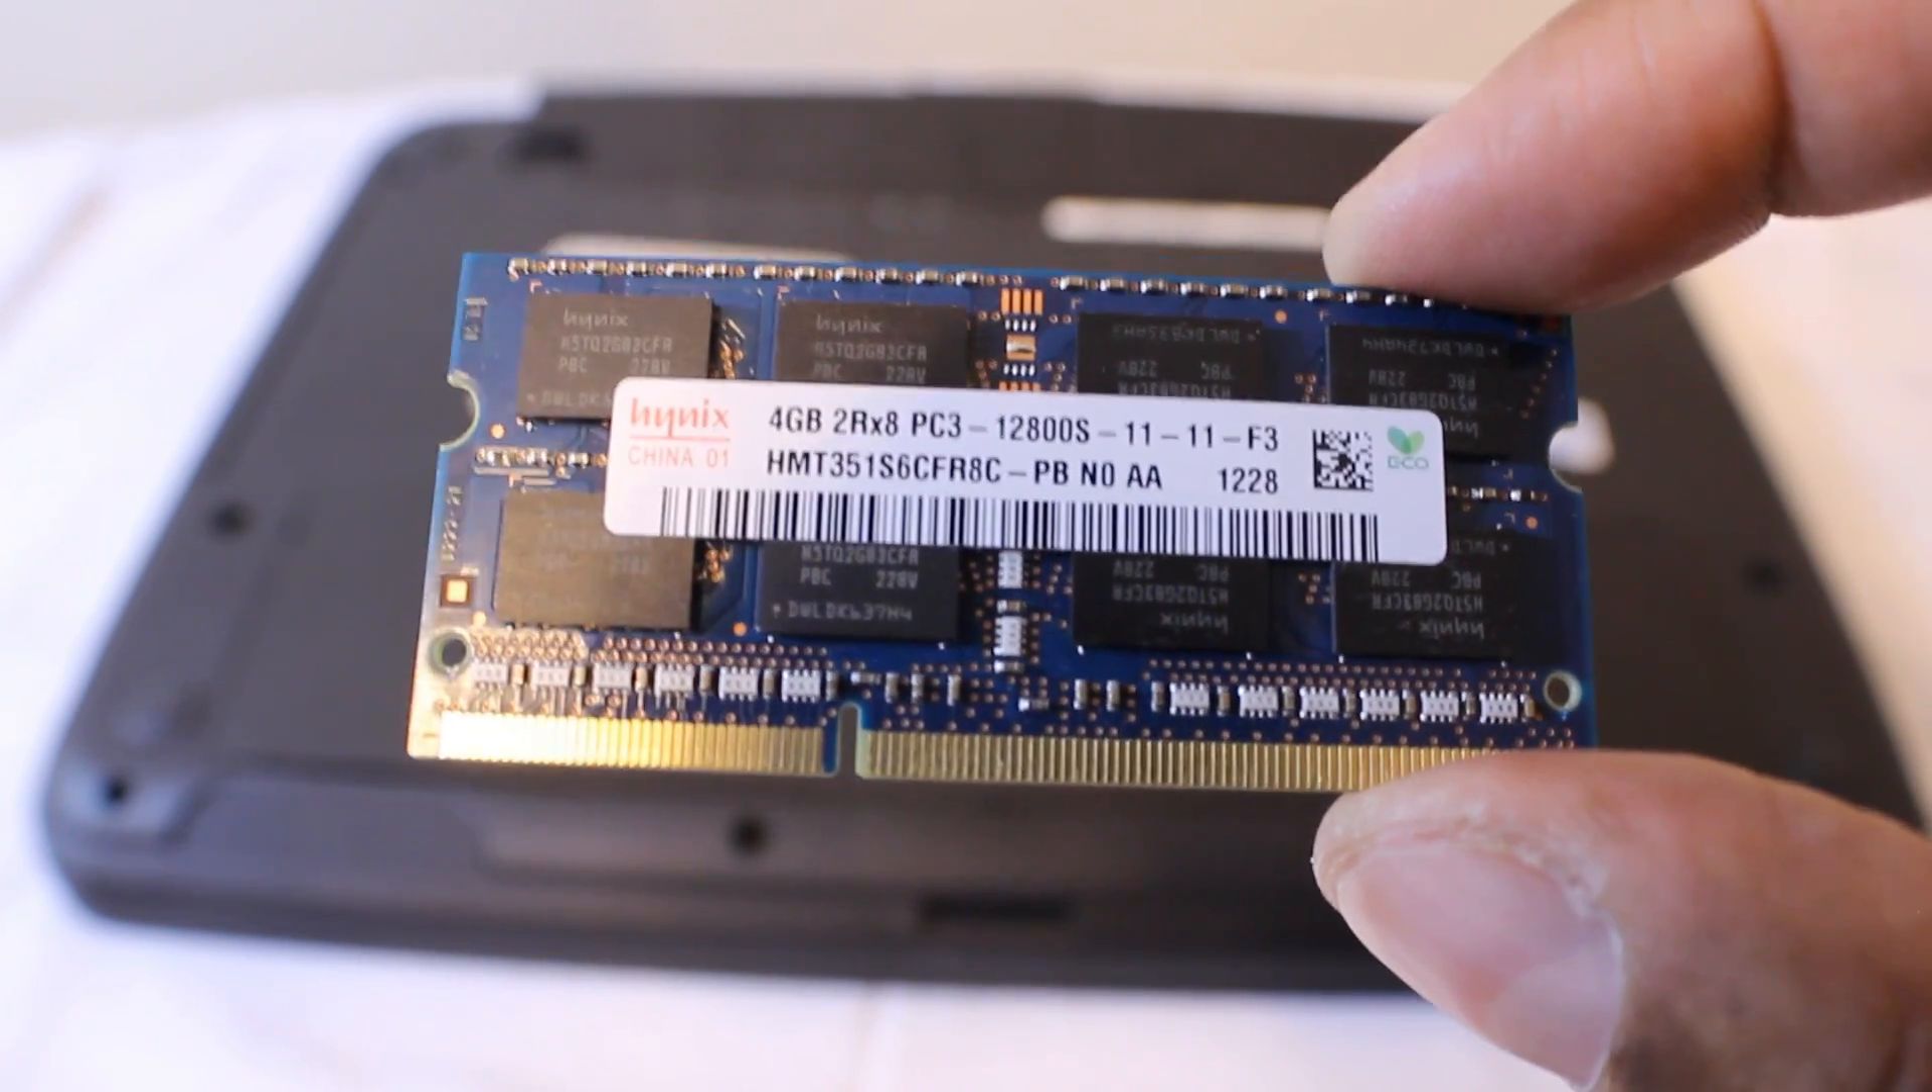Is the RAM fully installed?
No.